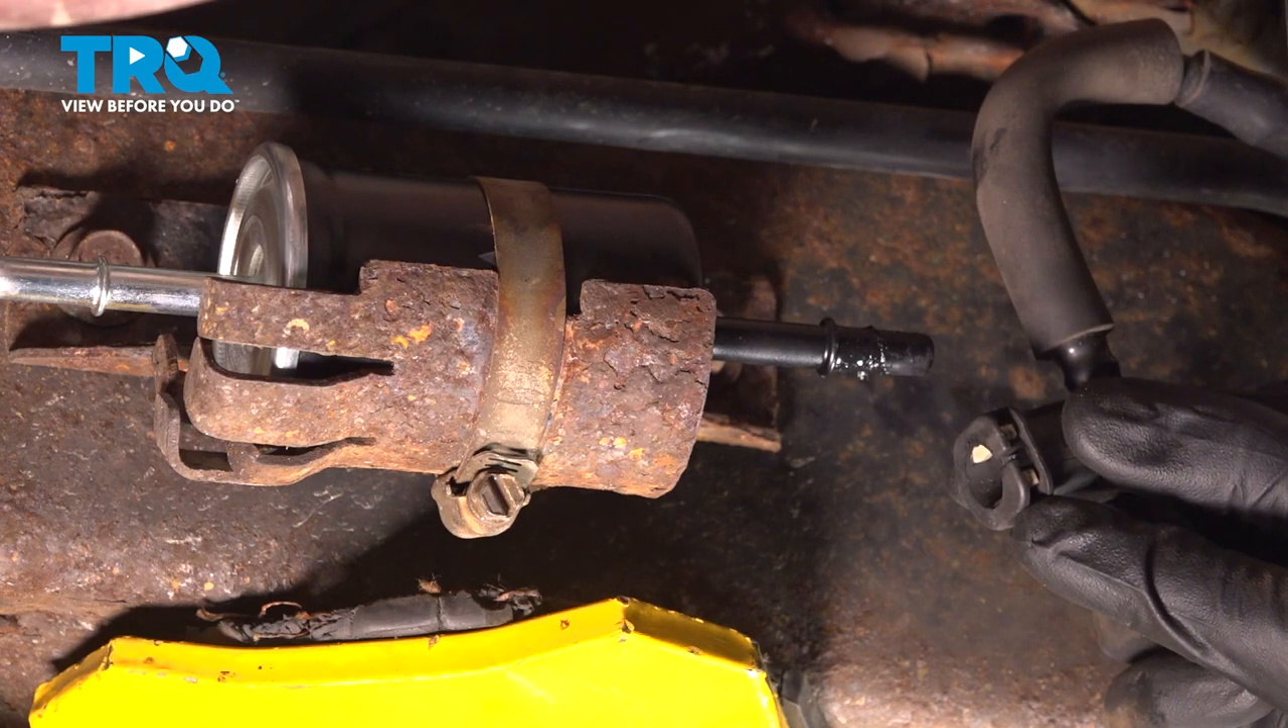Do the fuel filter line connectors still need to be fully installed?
Yes.